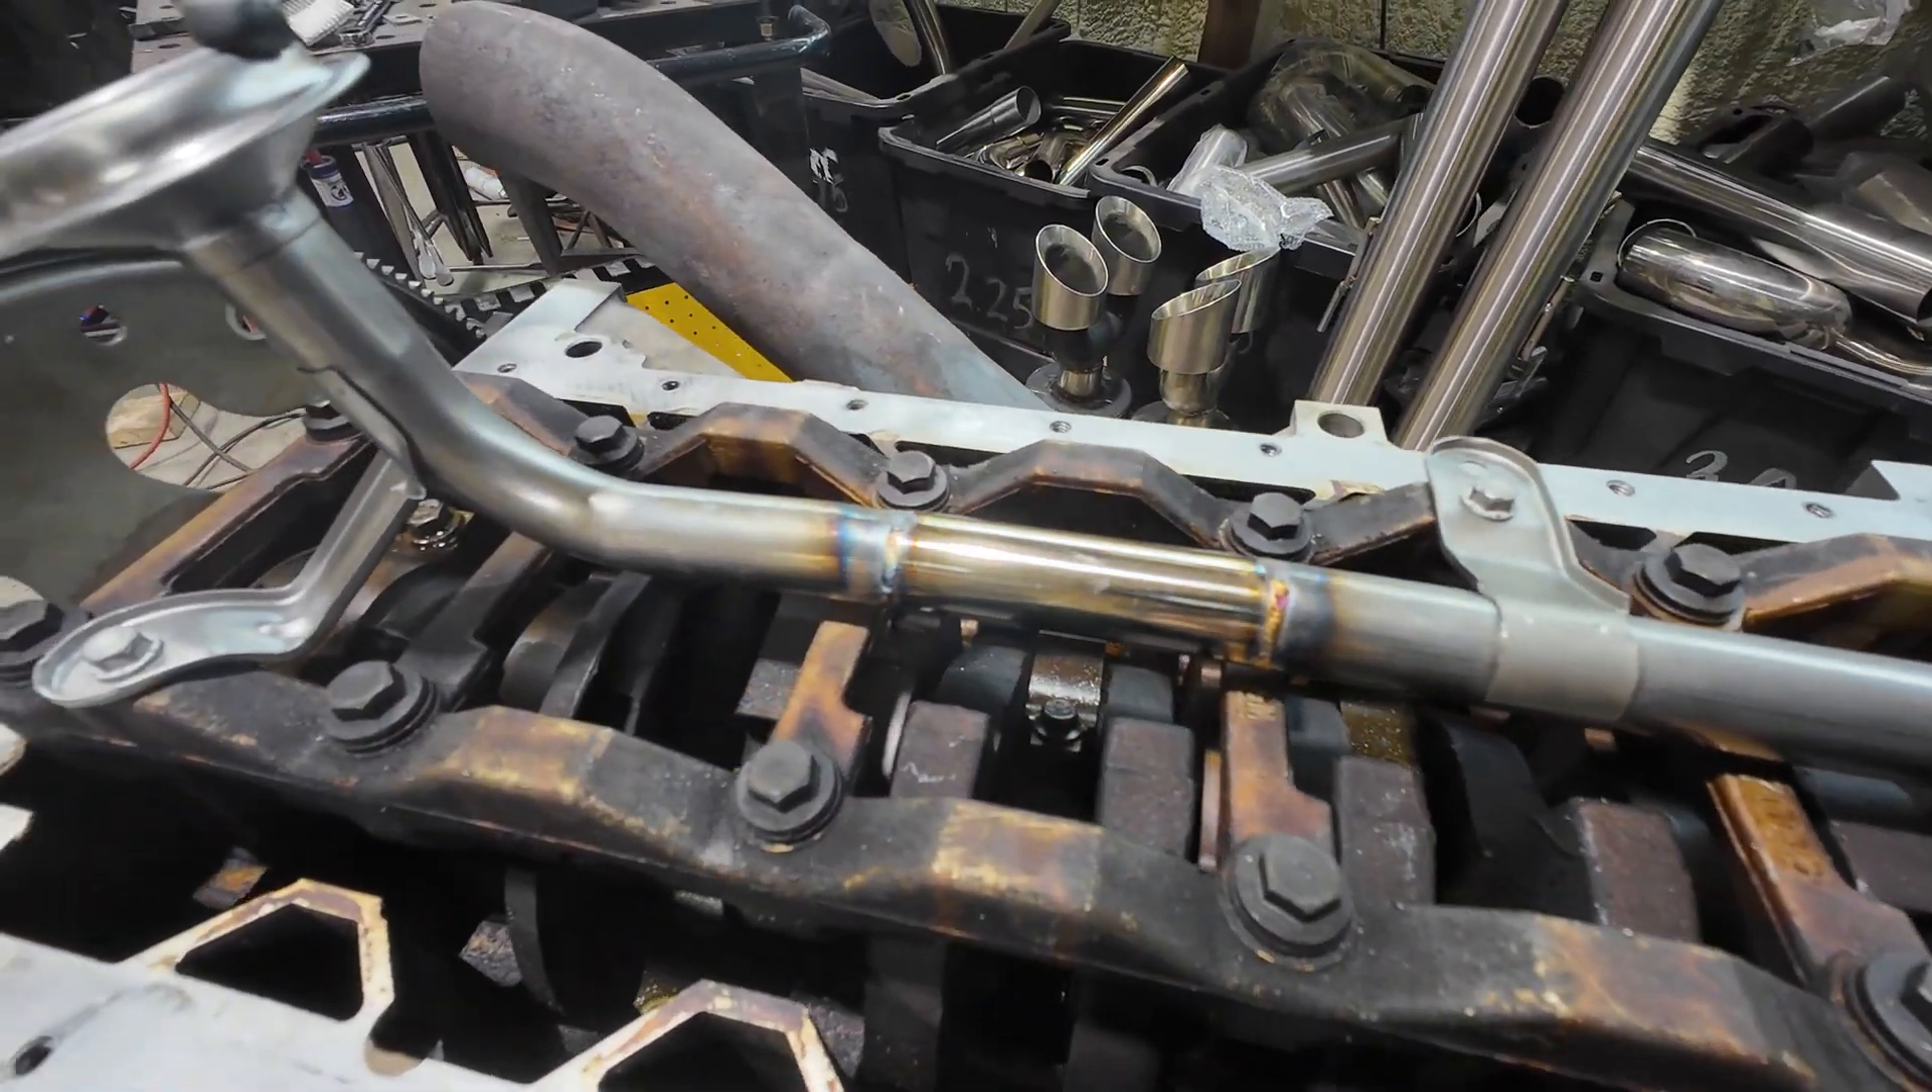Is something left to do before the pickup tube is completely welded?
No.